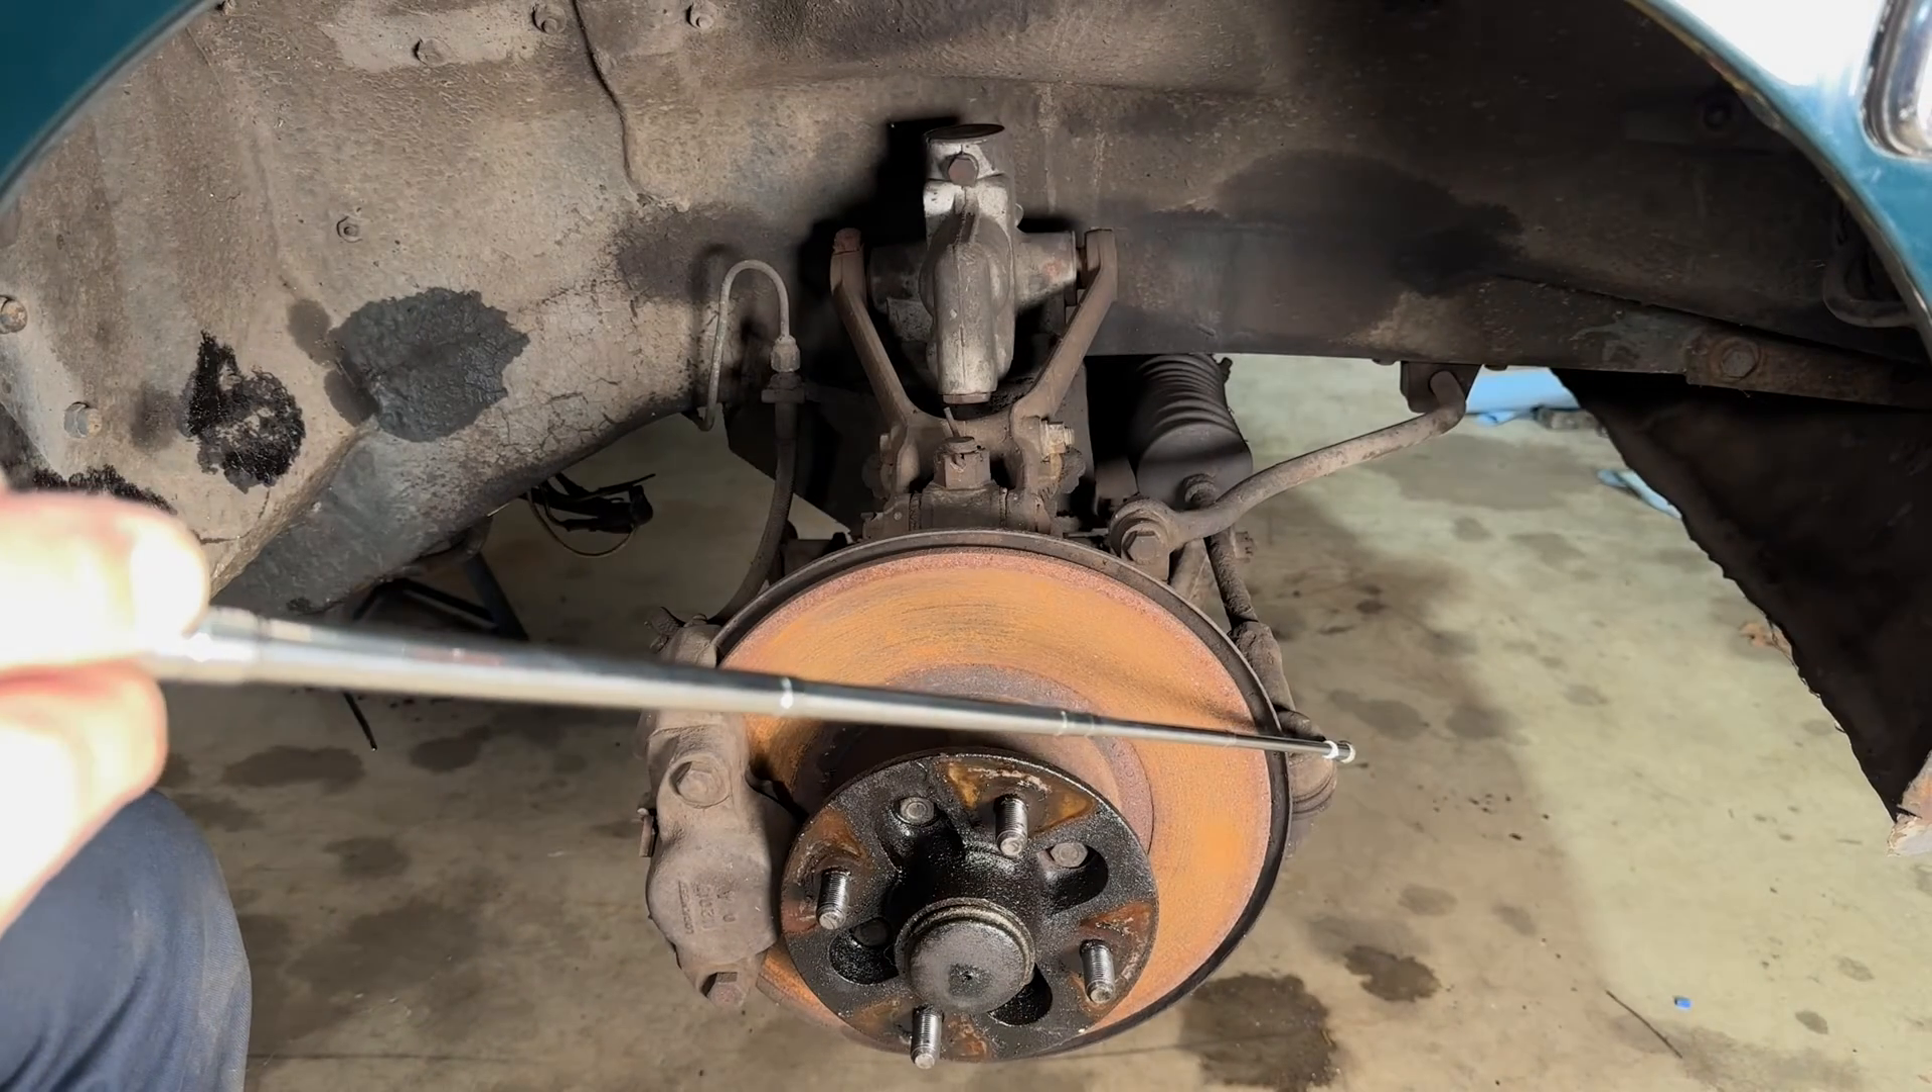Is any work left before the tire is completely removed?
No.